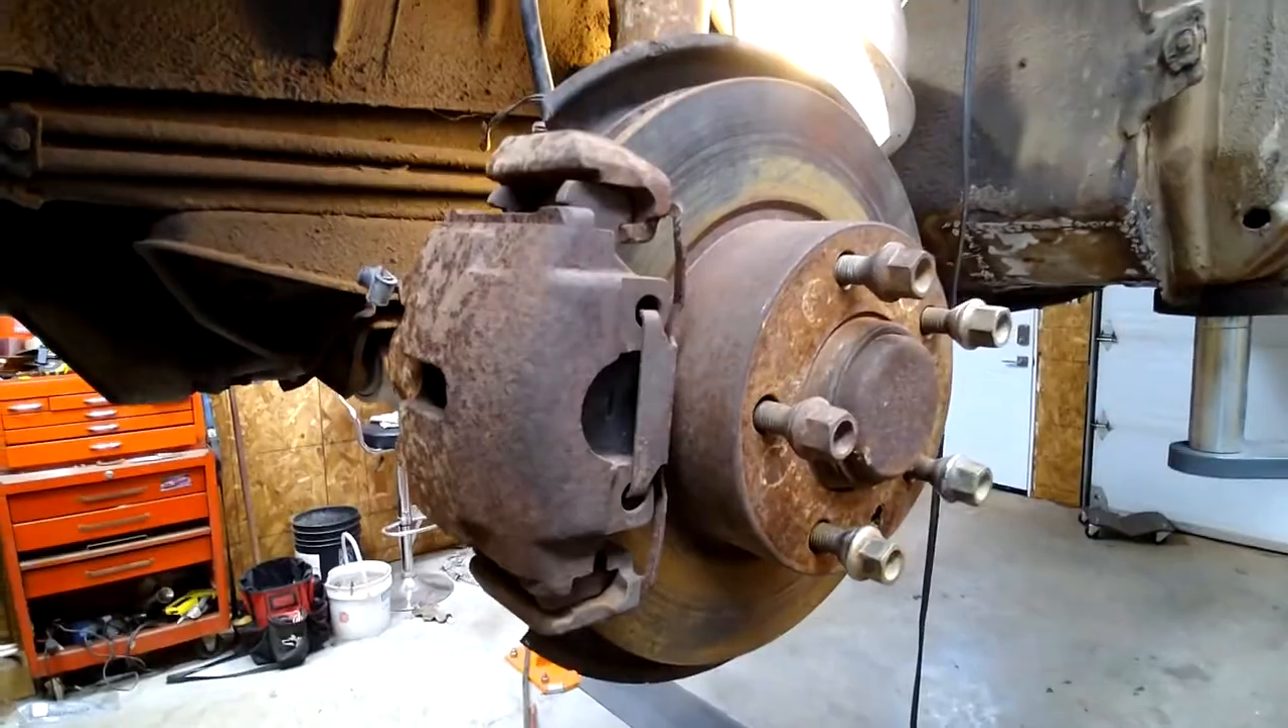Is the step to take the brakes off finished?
No.